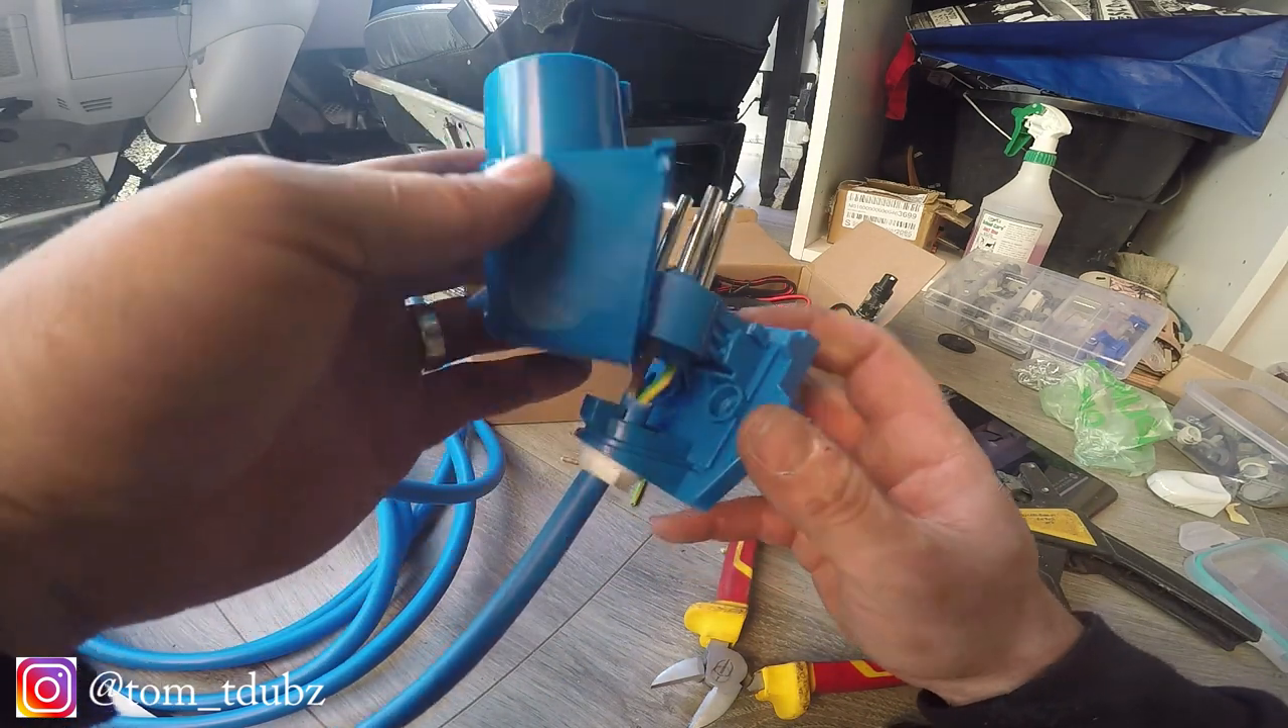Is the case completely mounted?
No.